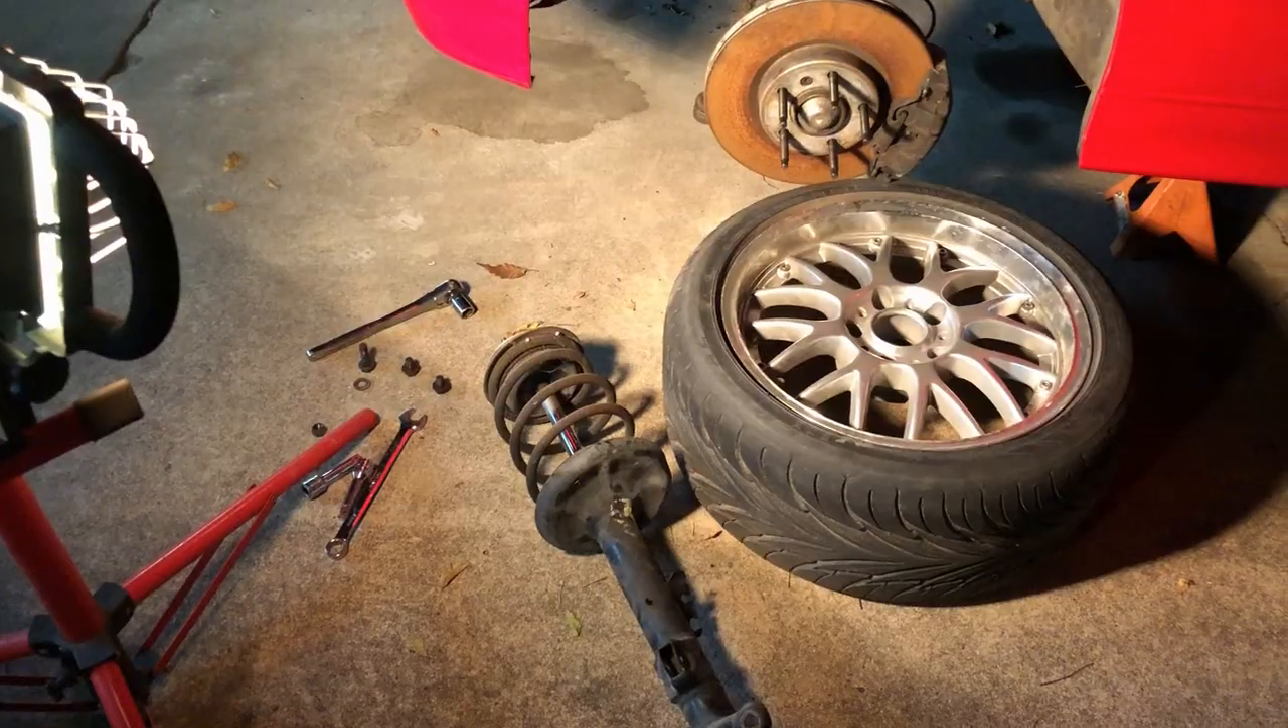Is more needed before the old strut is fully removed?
No.